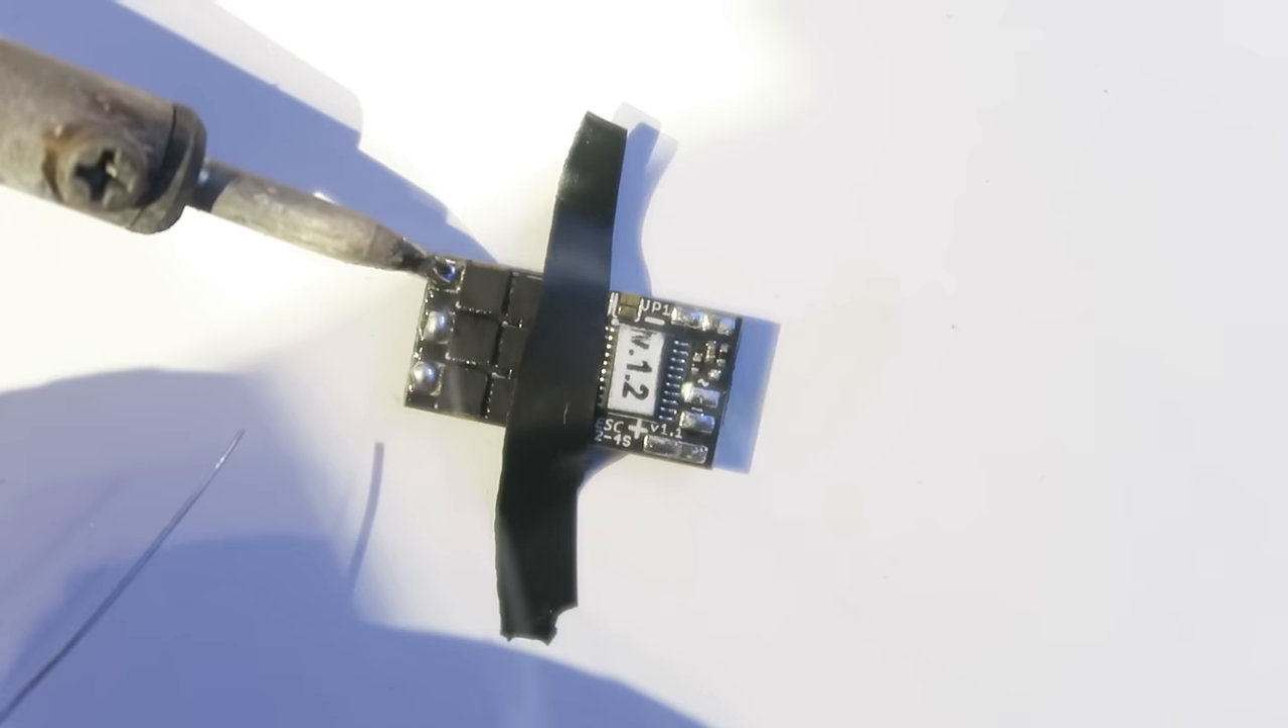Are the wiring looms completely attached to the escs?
No.